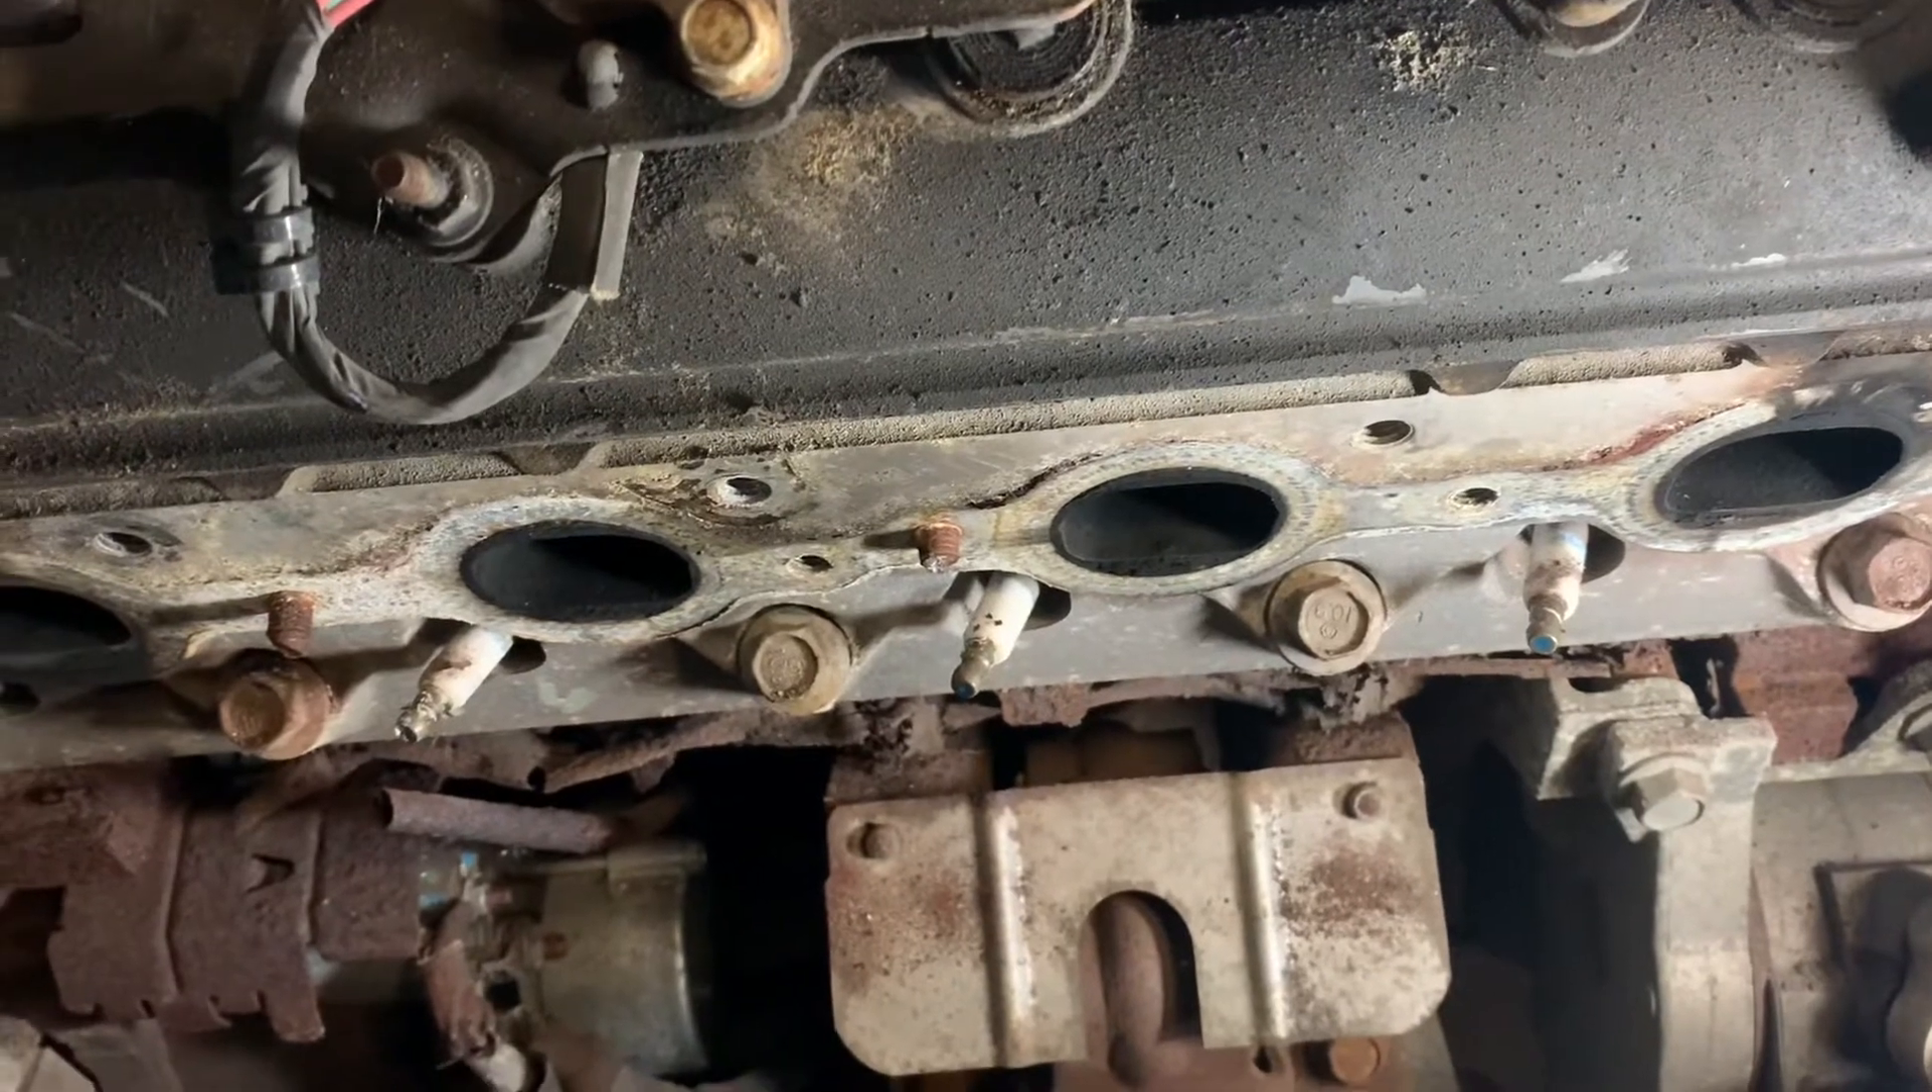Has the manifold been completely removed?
Yes.